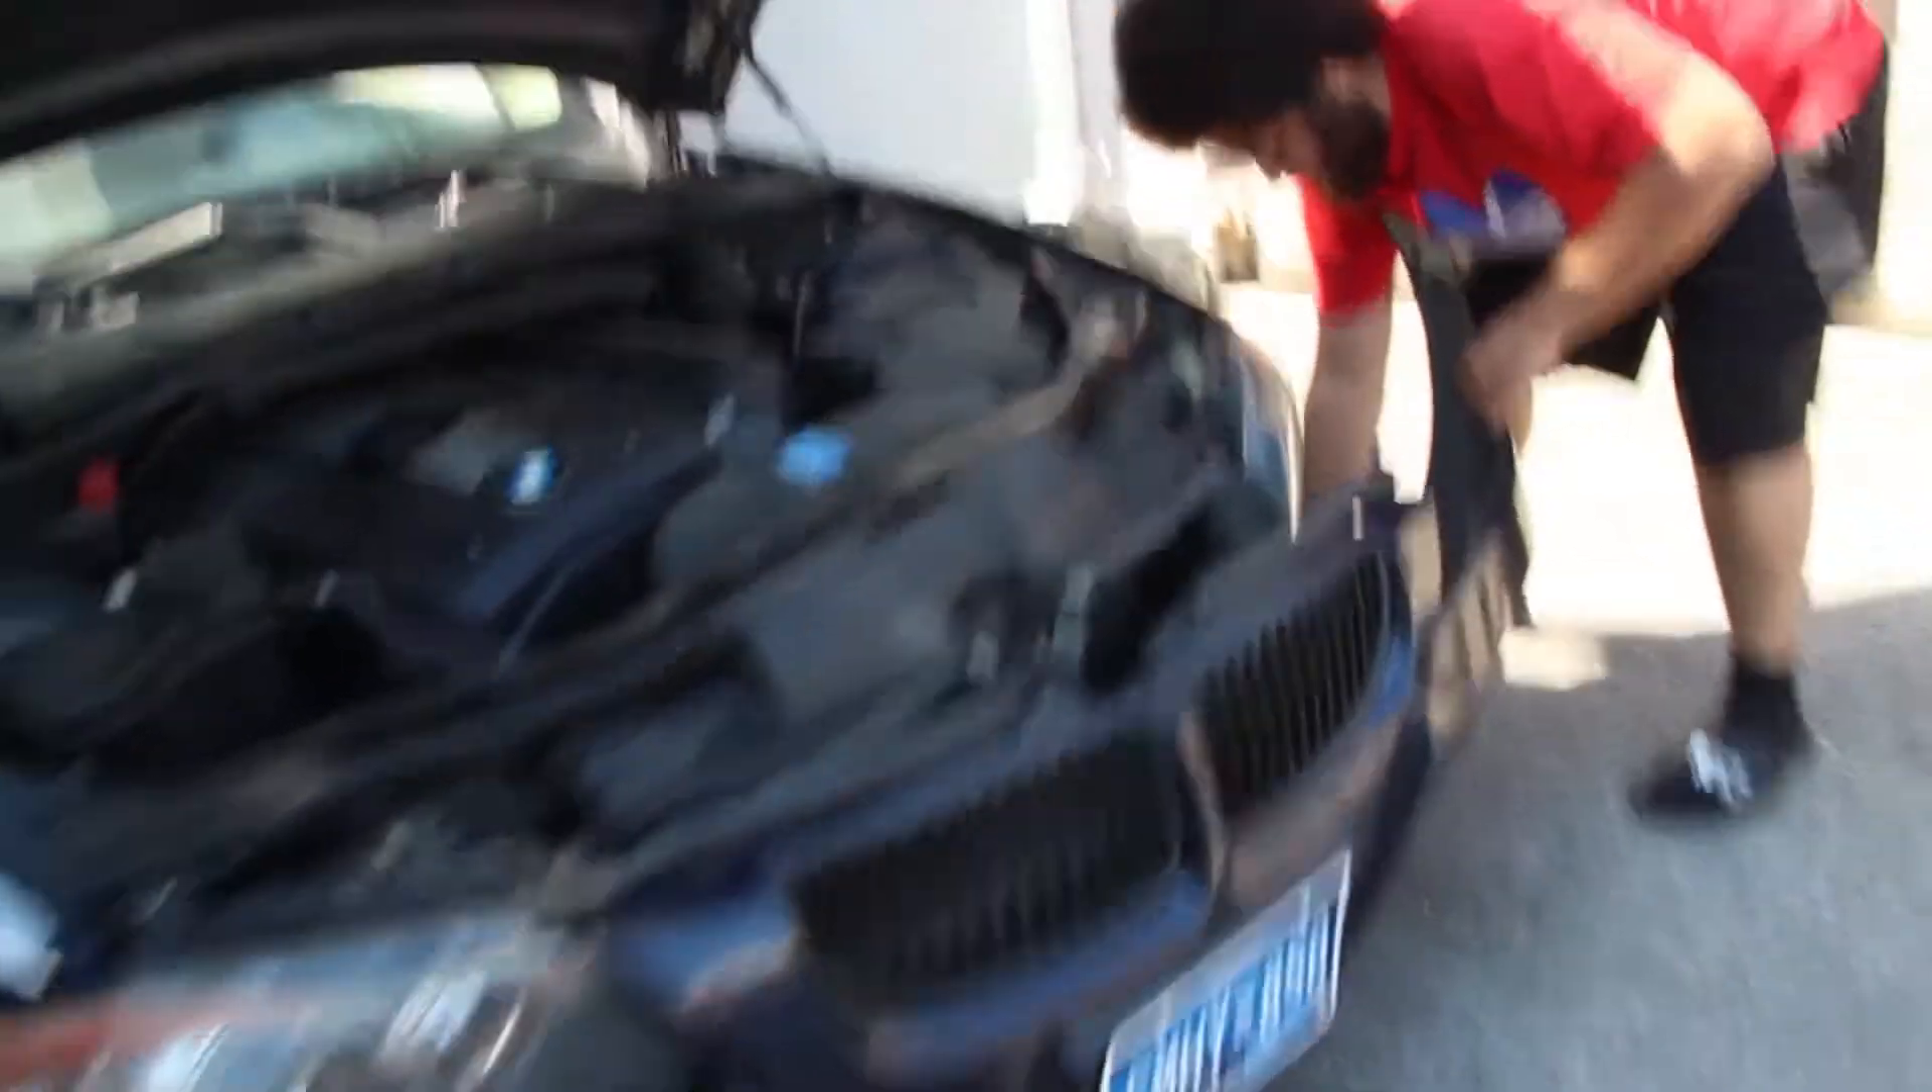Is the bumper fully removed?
No.